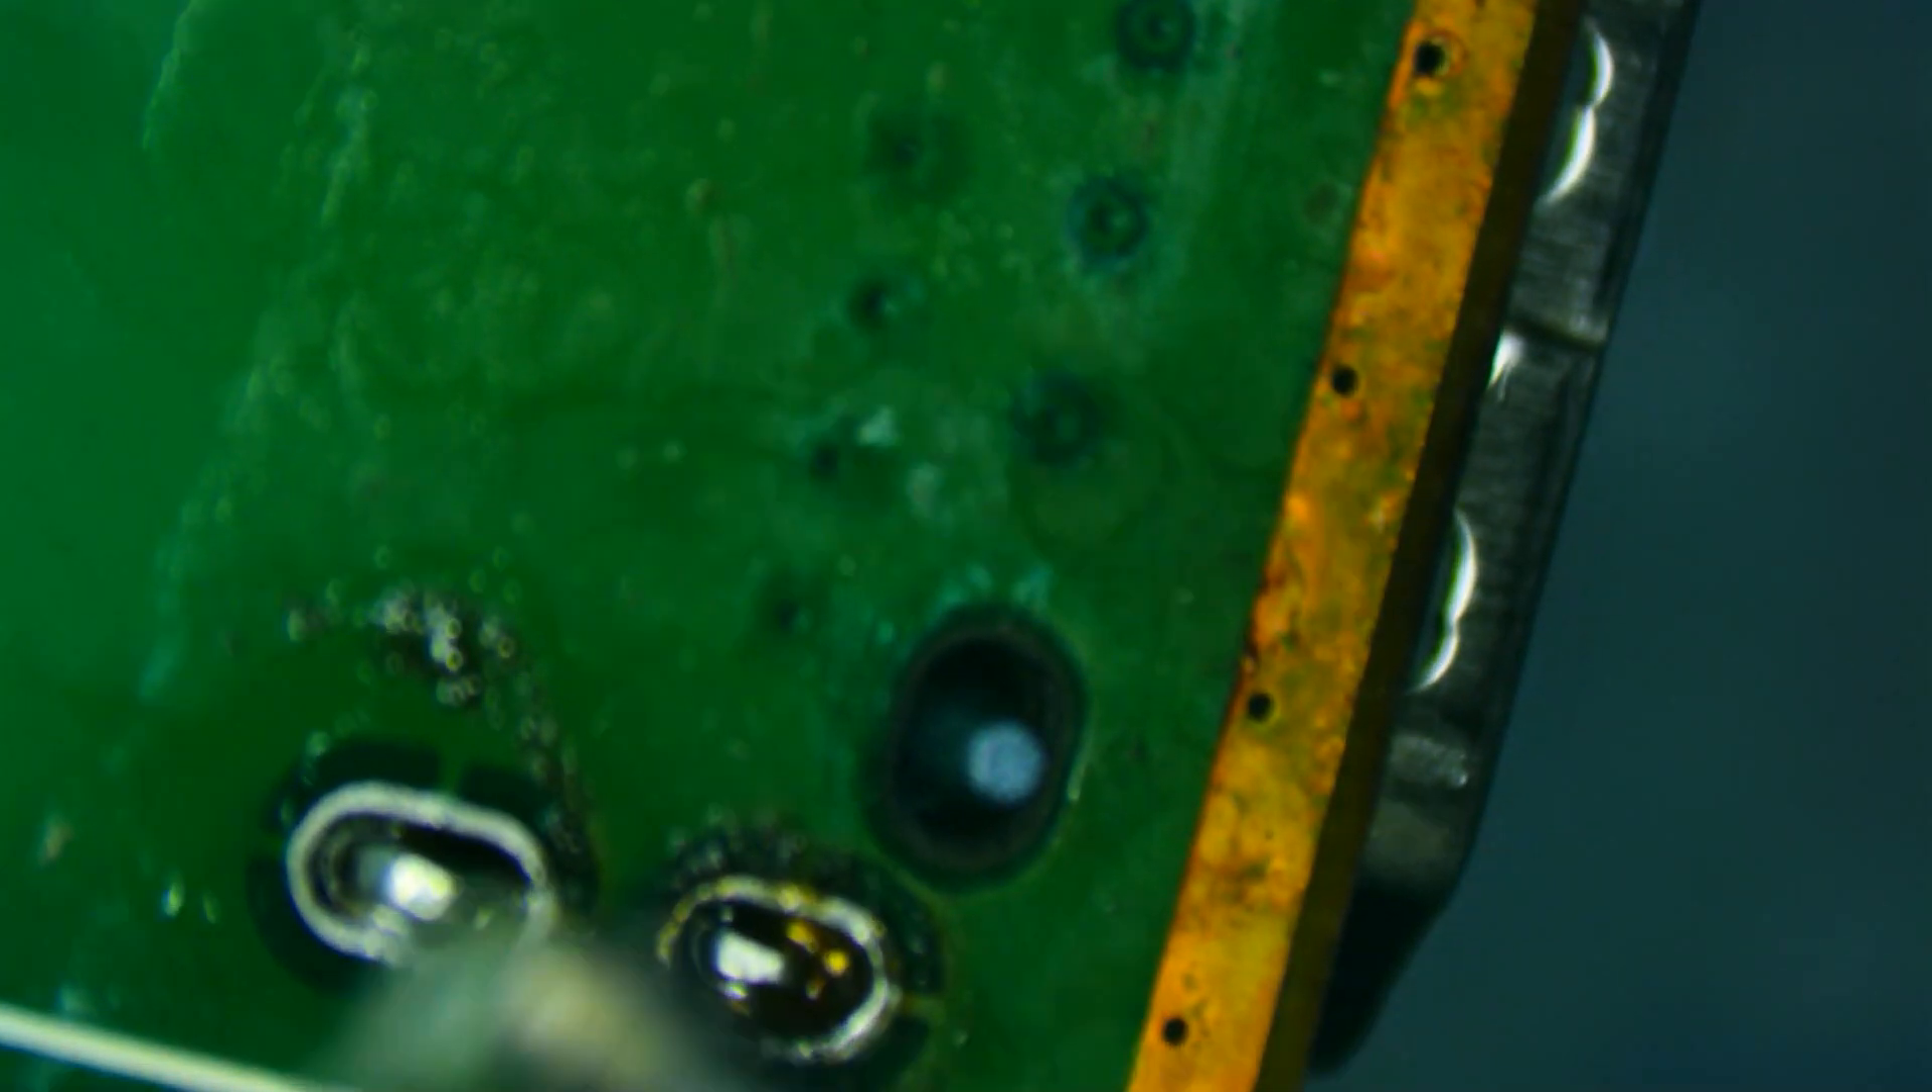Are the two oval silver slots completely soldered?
No.